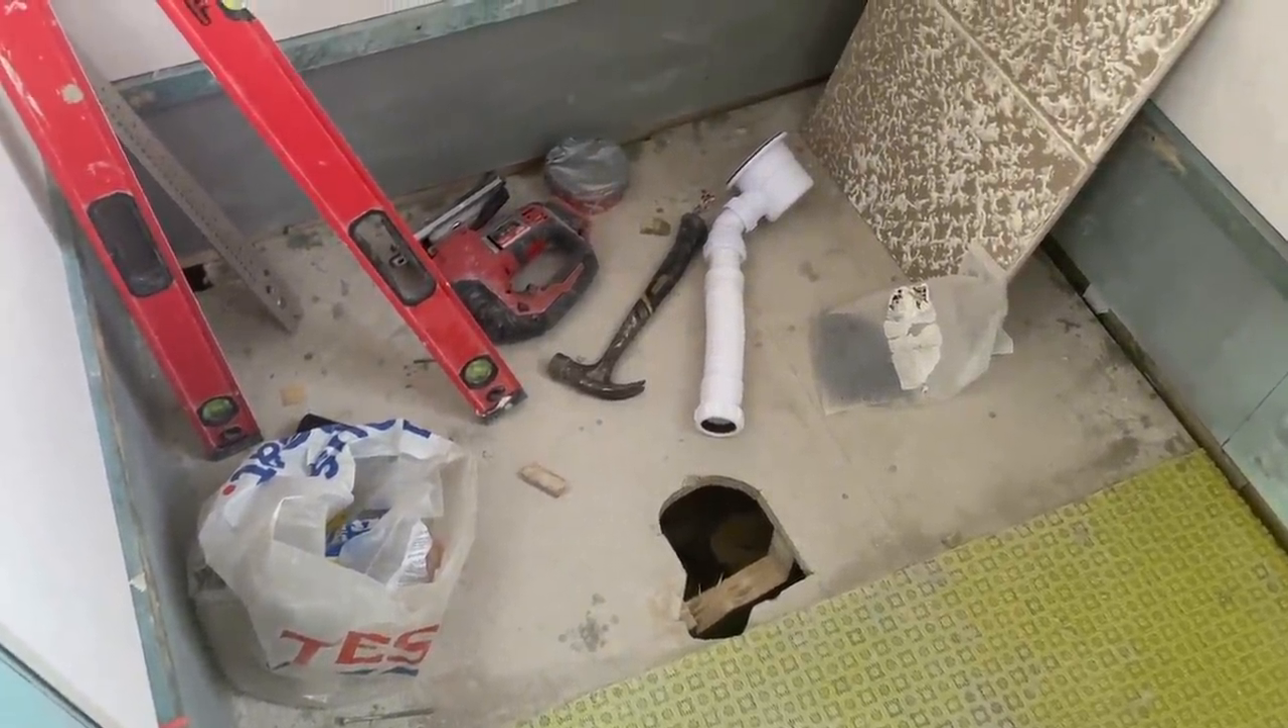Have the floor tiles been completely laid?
No.